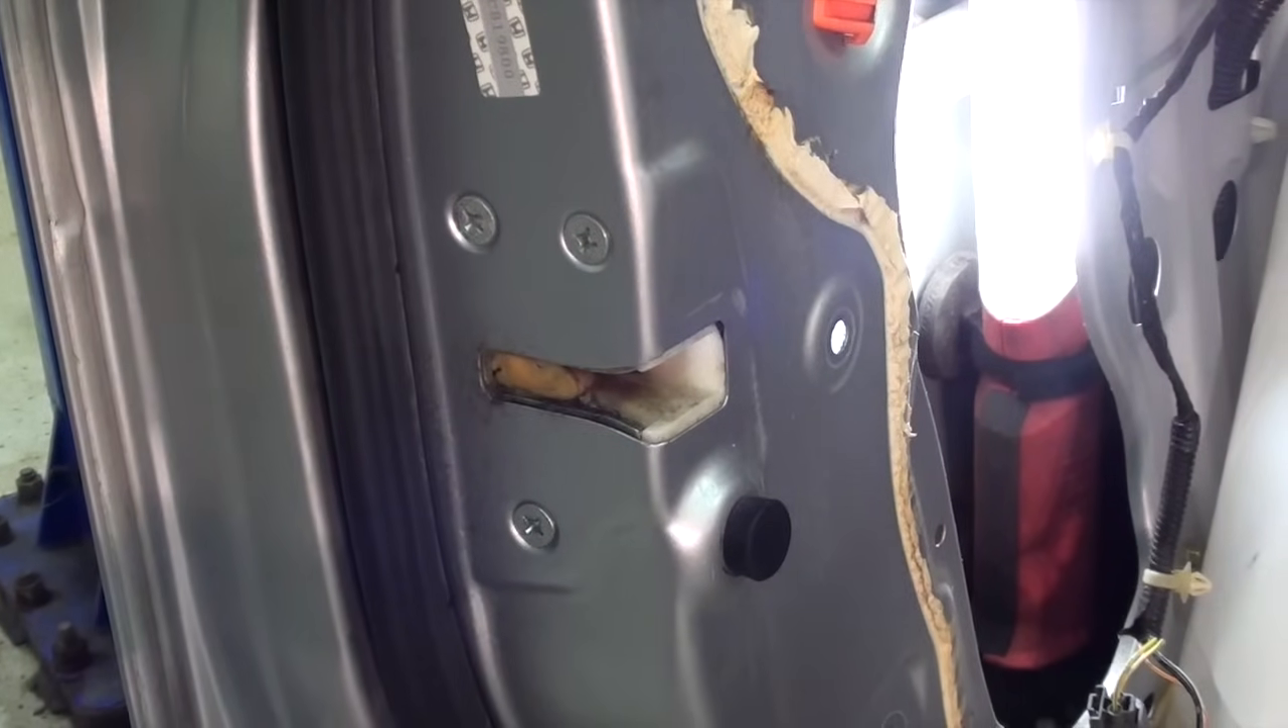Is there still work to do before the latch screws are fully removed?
Yes.